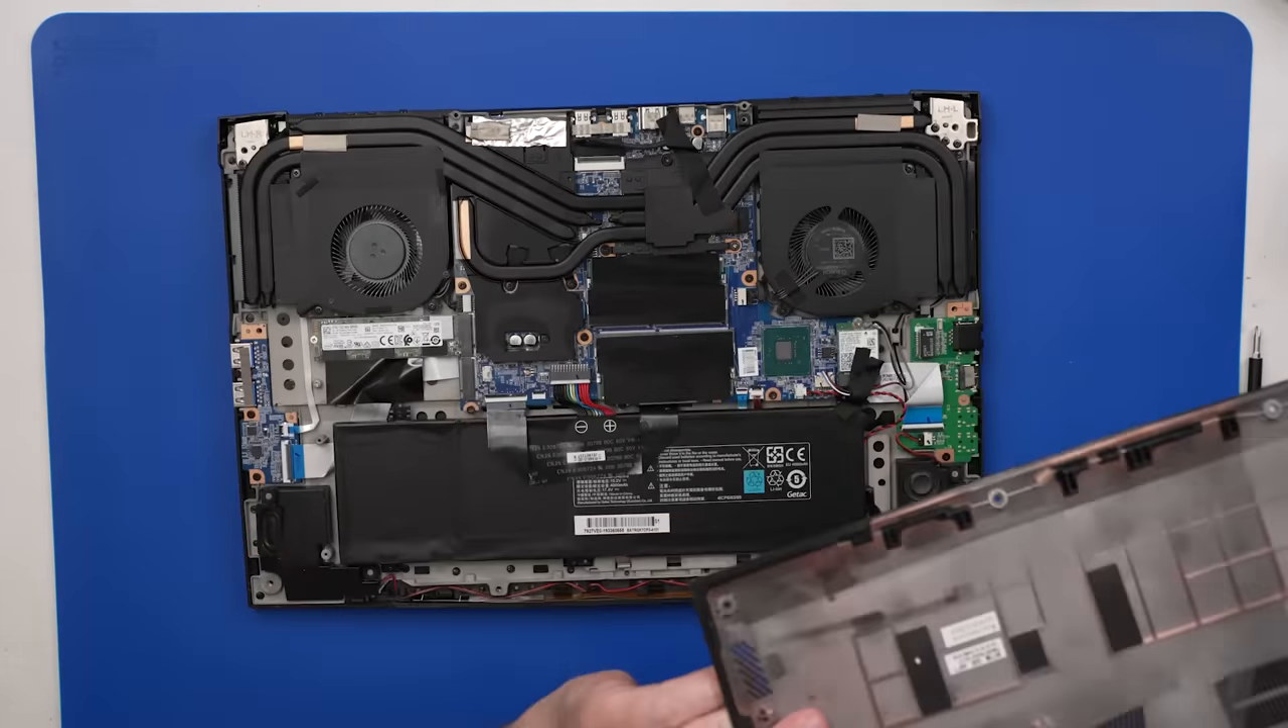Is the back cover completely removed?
Yes.